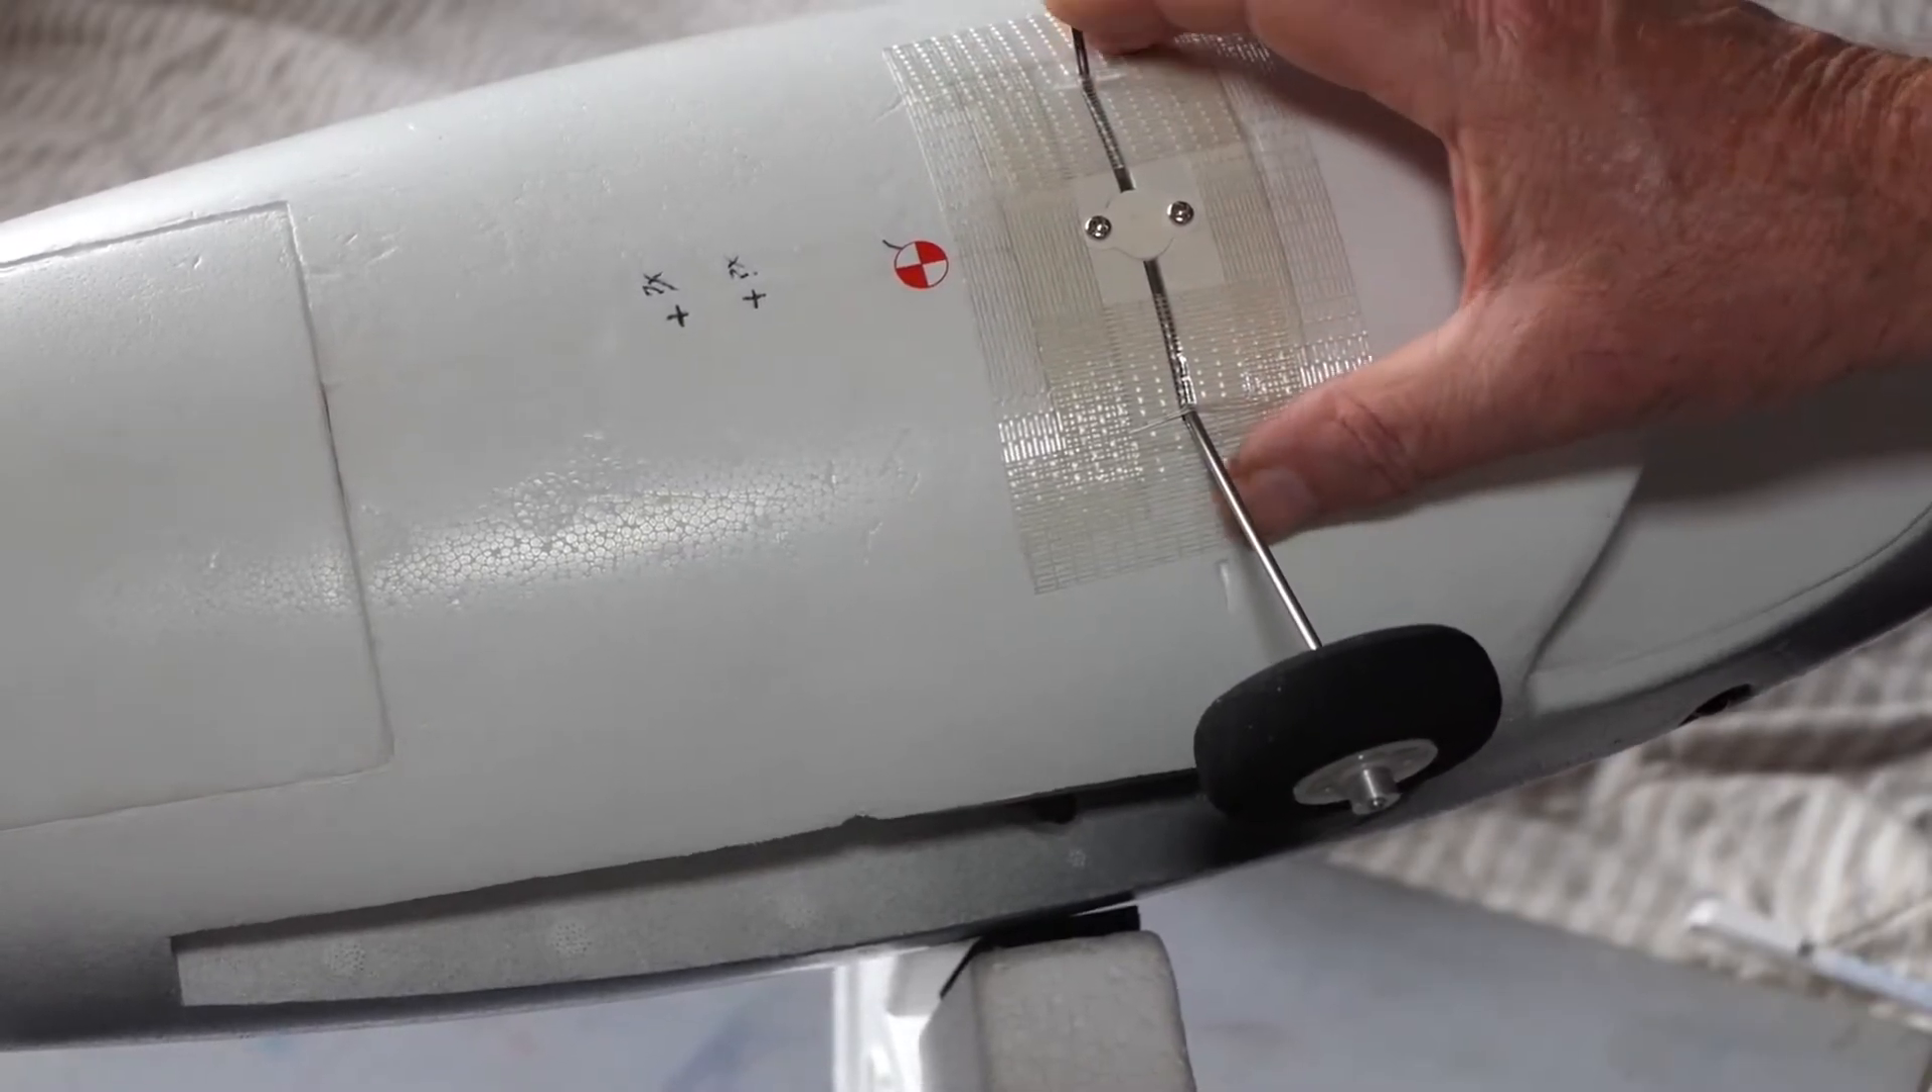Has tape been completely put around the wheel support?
Yes.